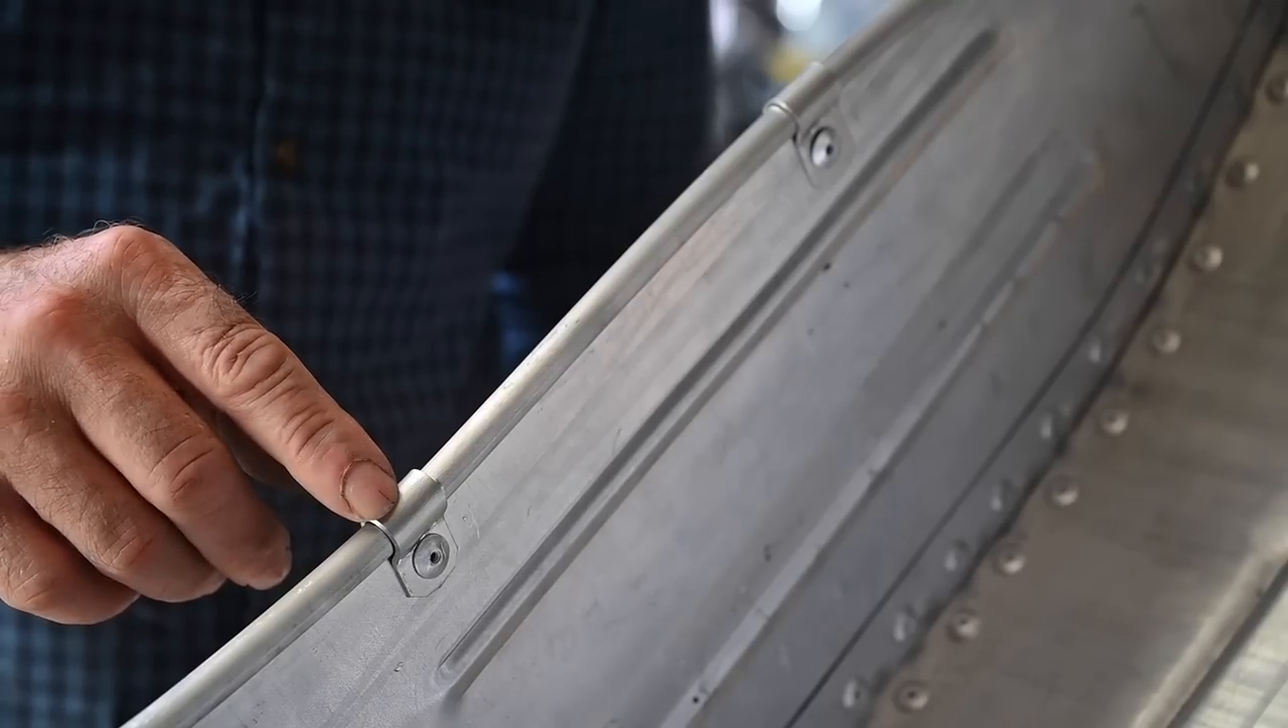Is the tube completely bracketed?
Yes.